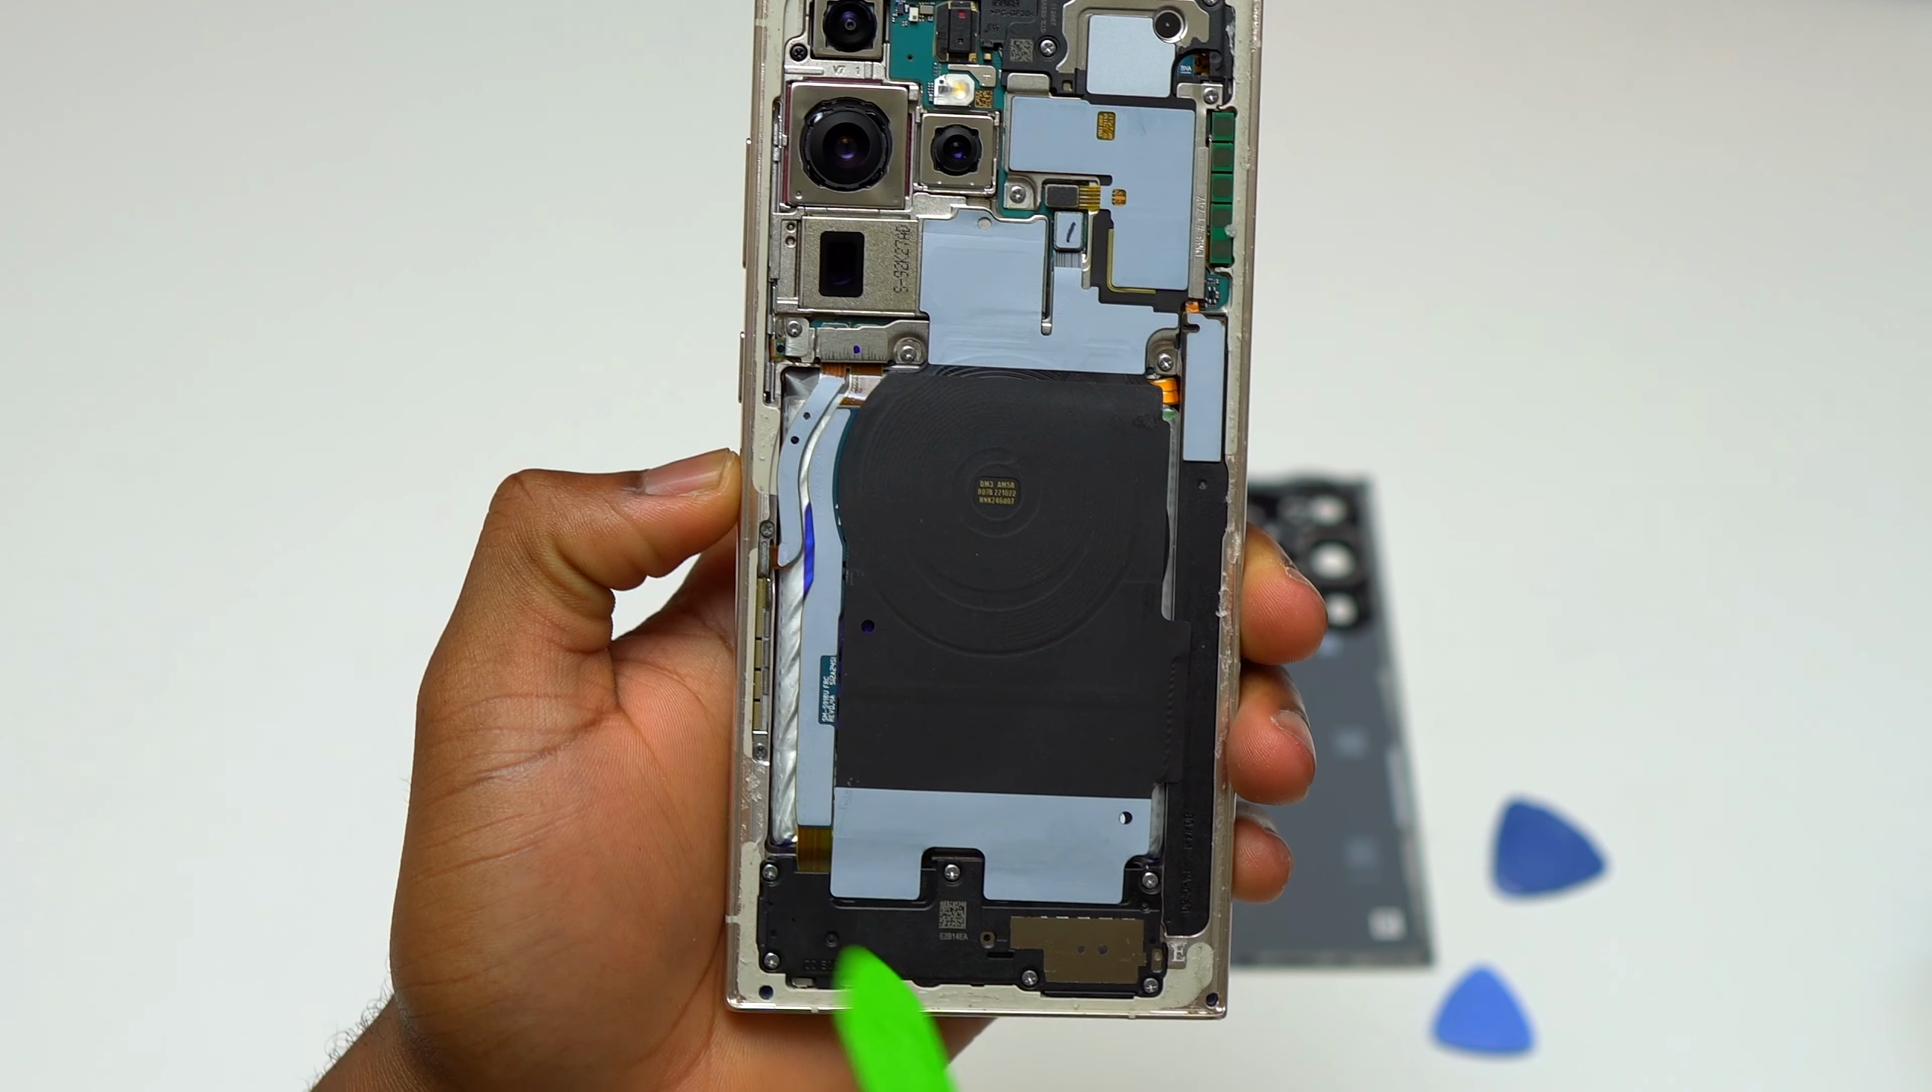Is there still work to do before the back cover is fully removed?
No.